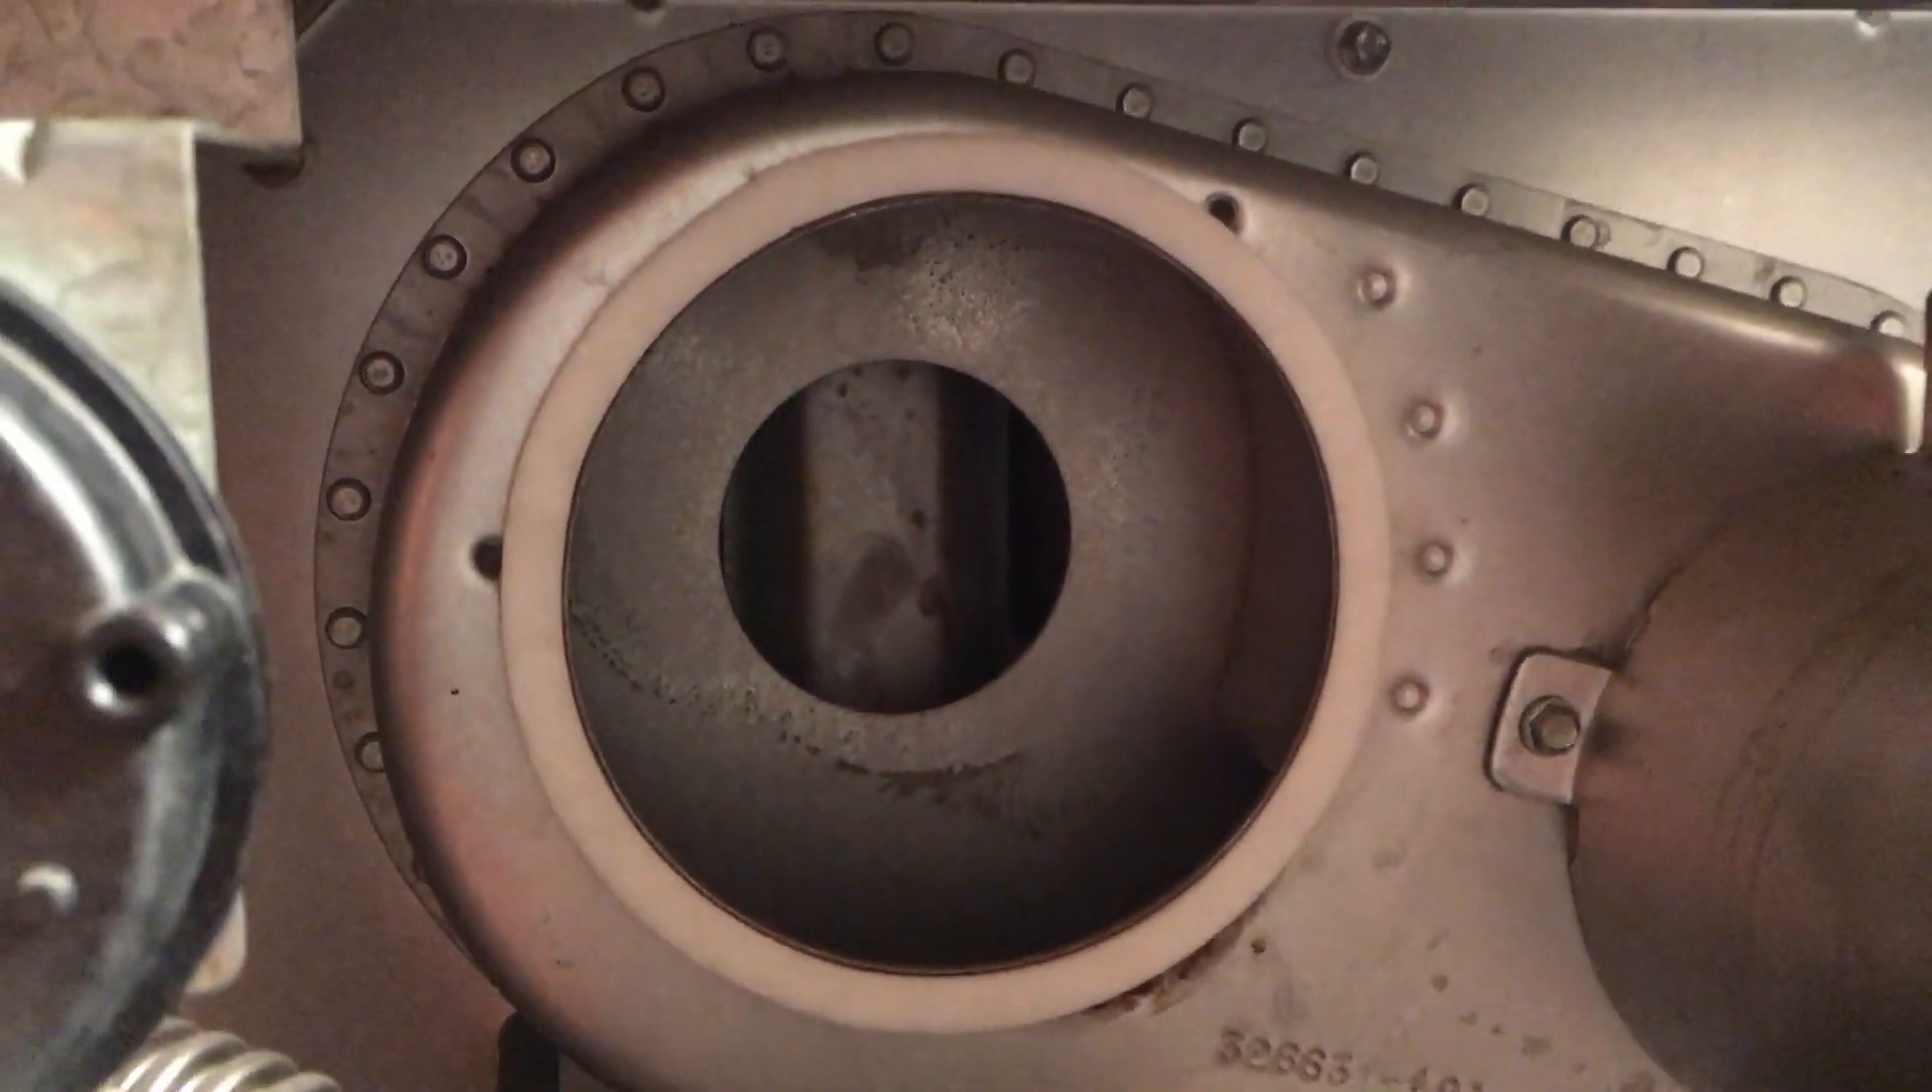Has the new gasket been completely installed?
Yes.